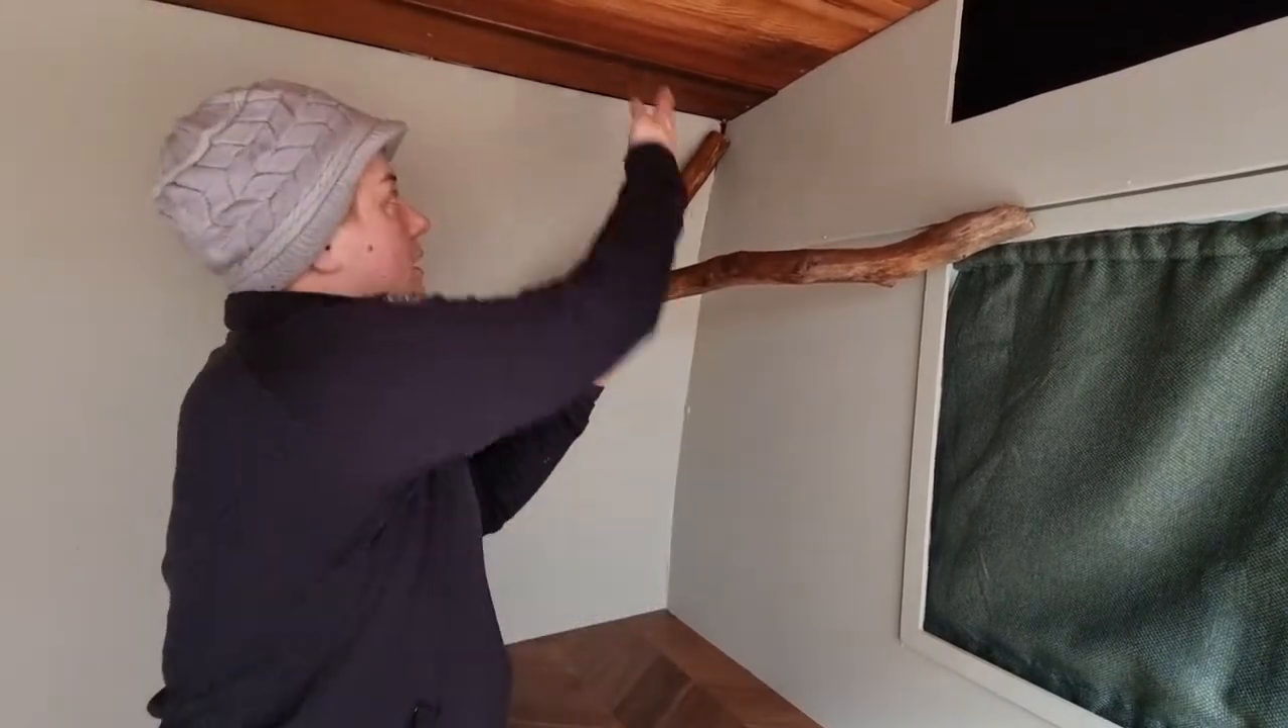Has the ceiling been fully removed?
No.